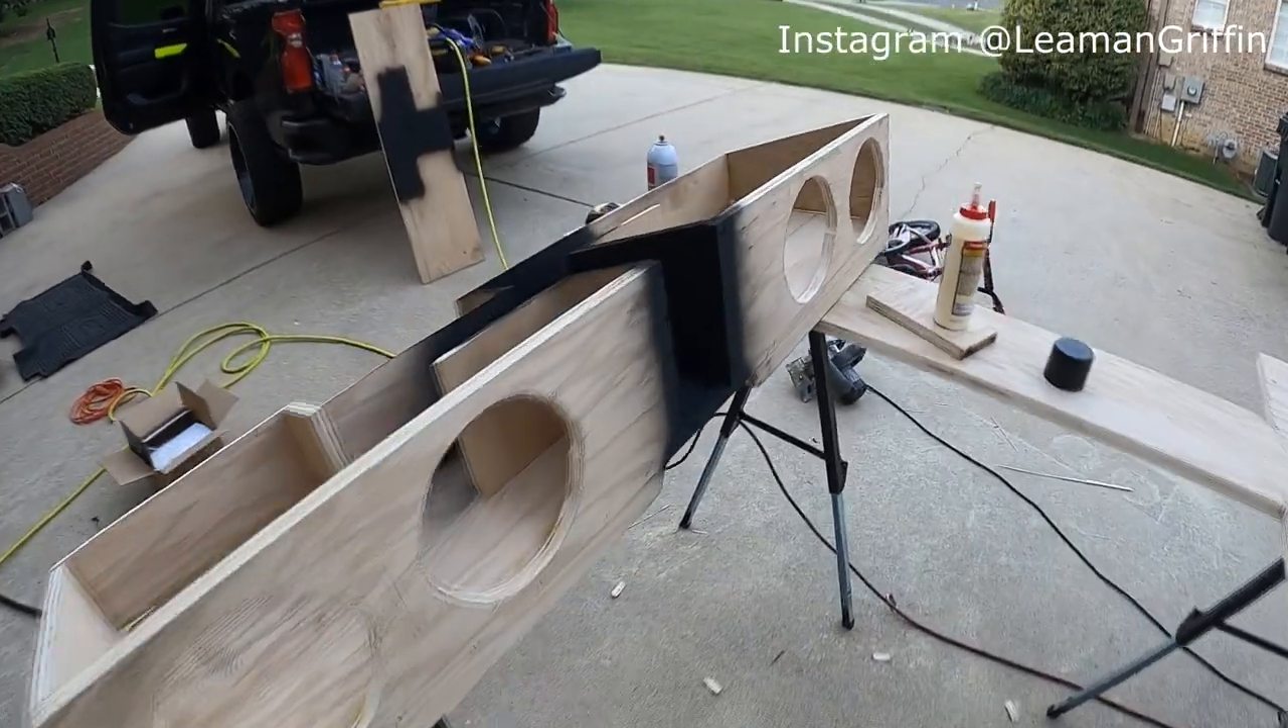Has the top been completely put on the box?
No.